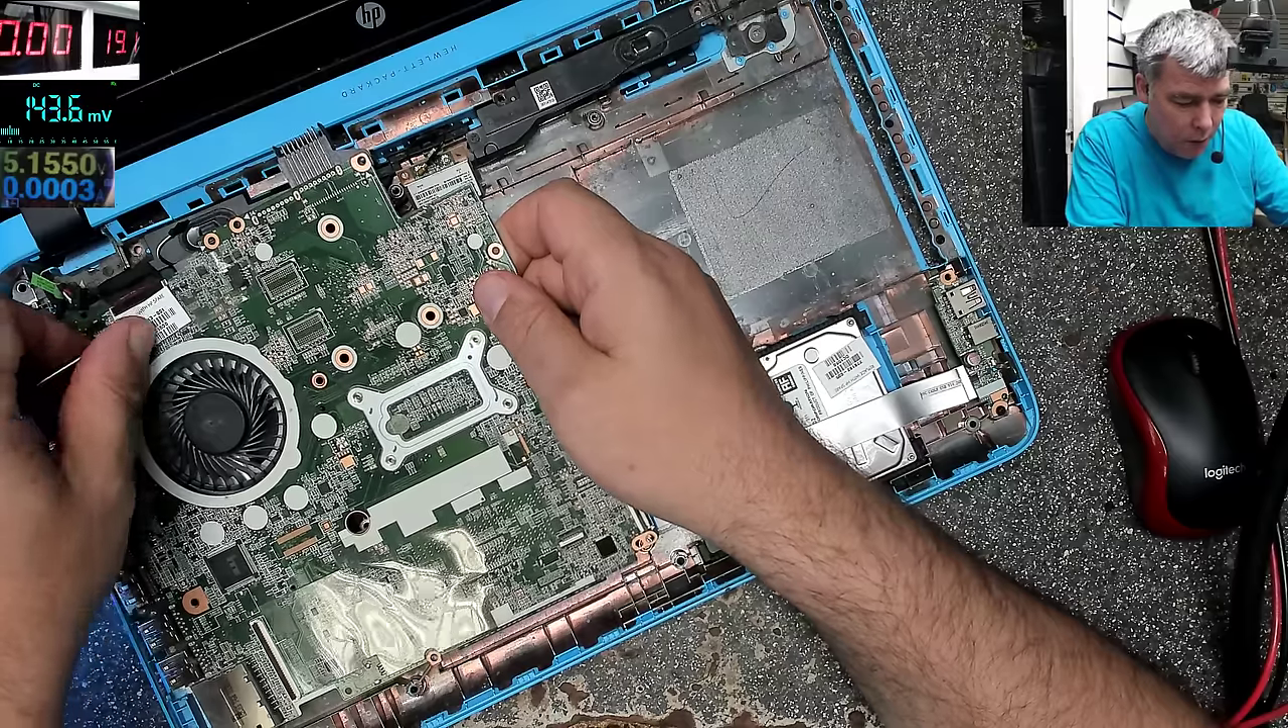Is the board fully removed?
No.